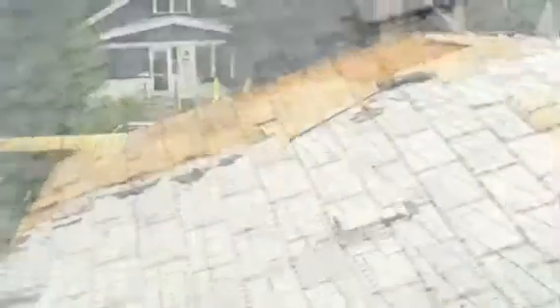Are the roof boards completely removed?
No.